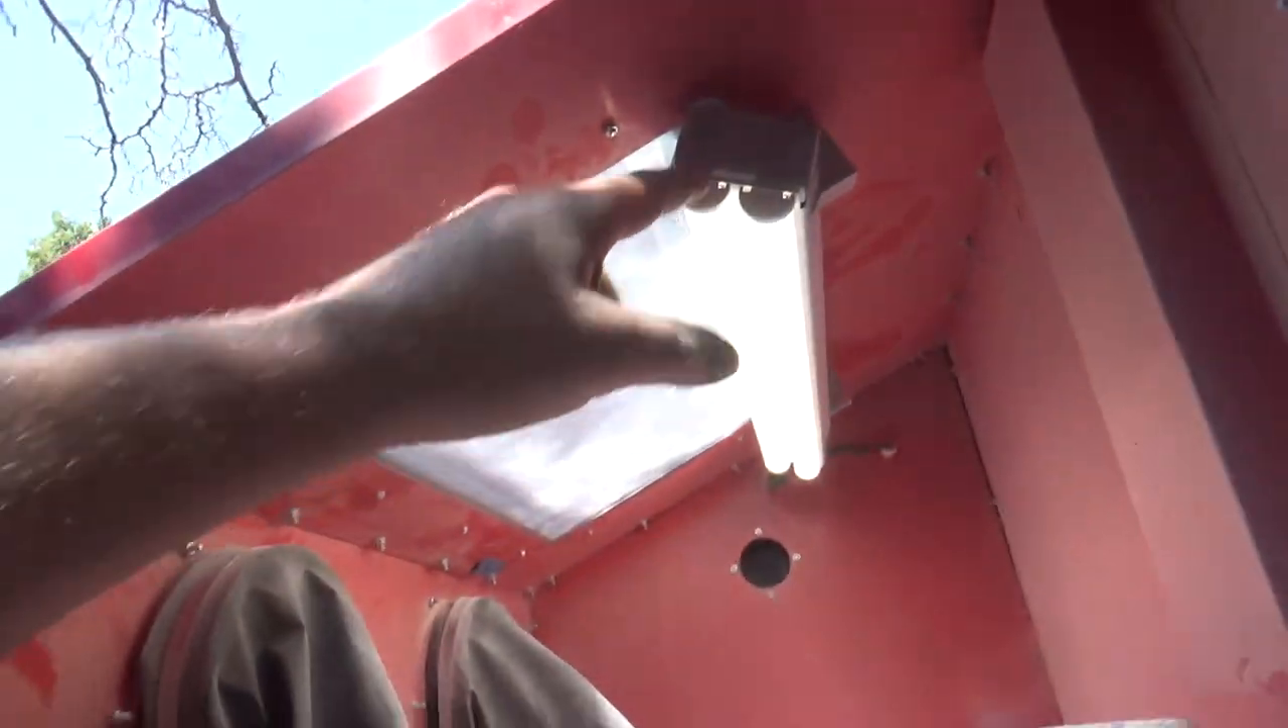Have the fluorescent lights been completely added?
Yes.